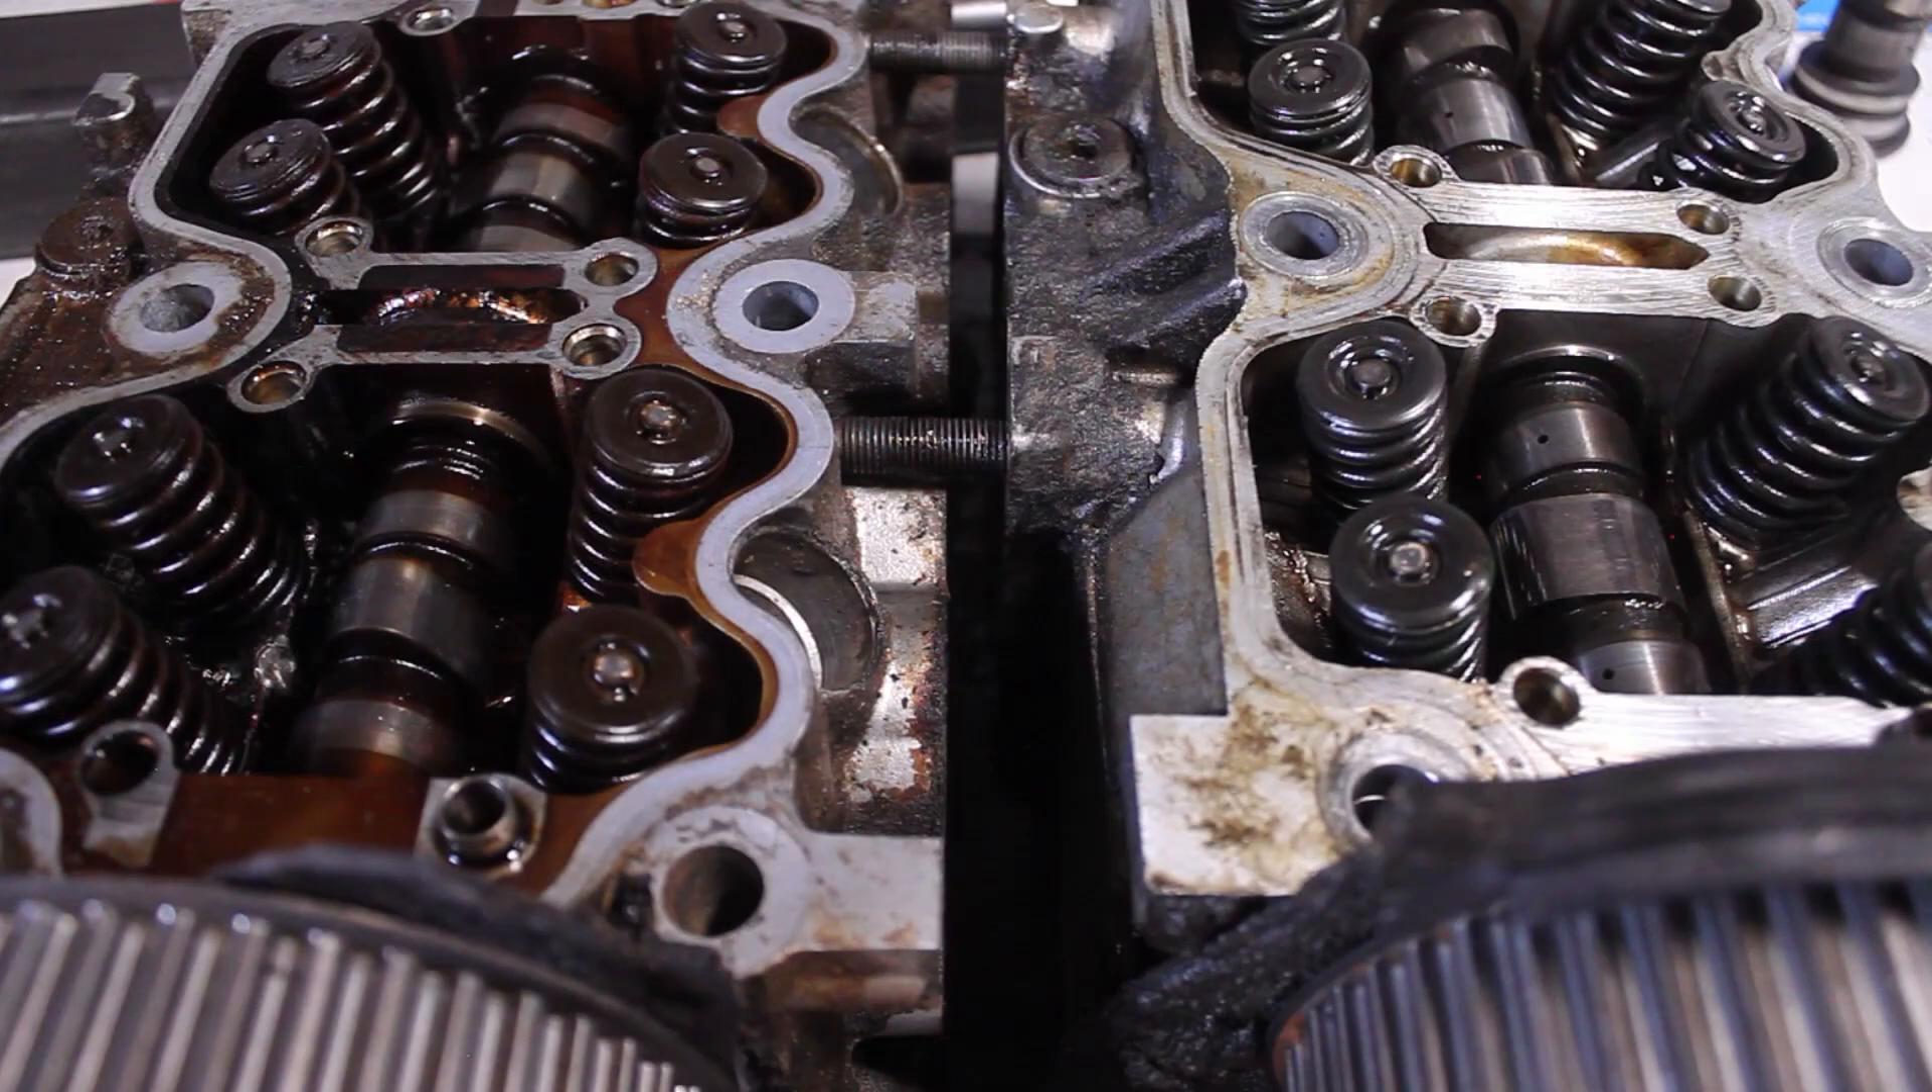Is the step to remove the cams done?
No.